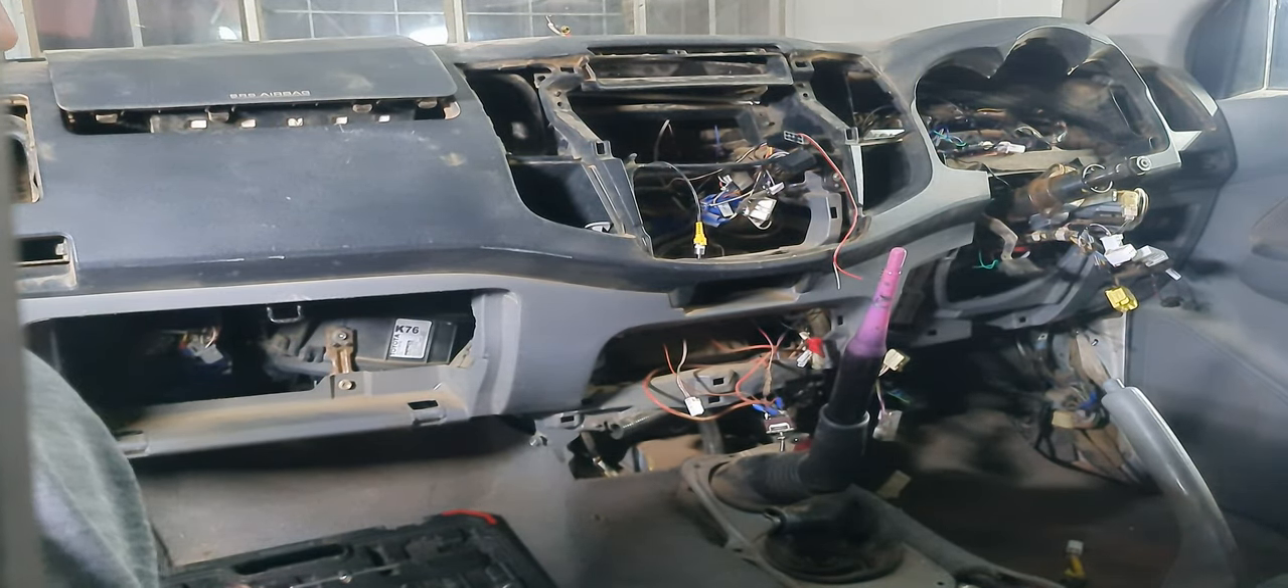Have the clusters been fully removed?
Yes.